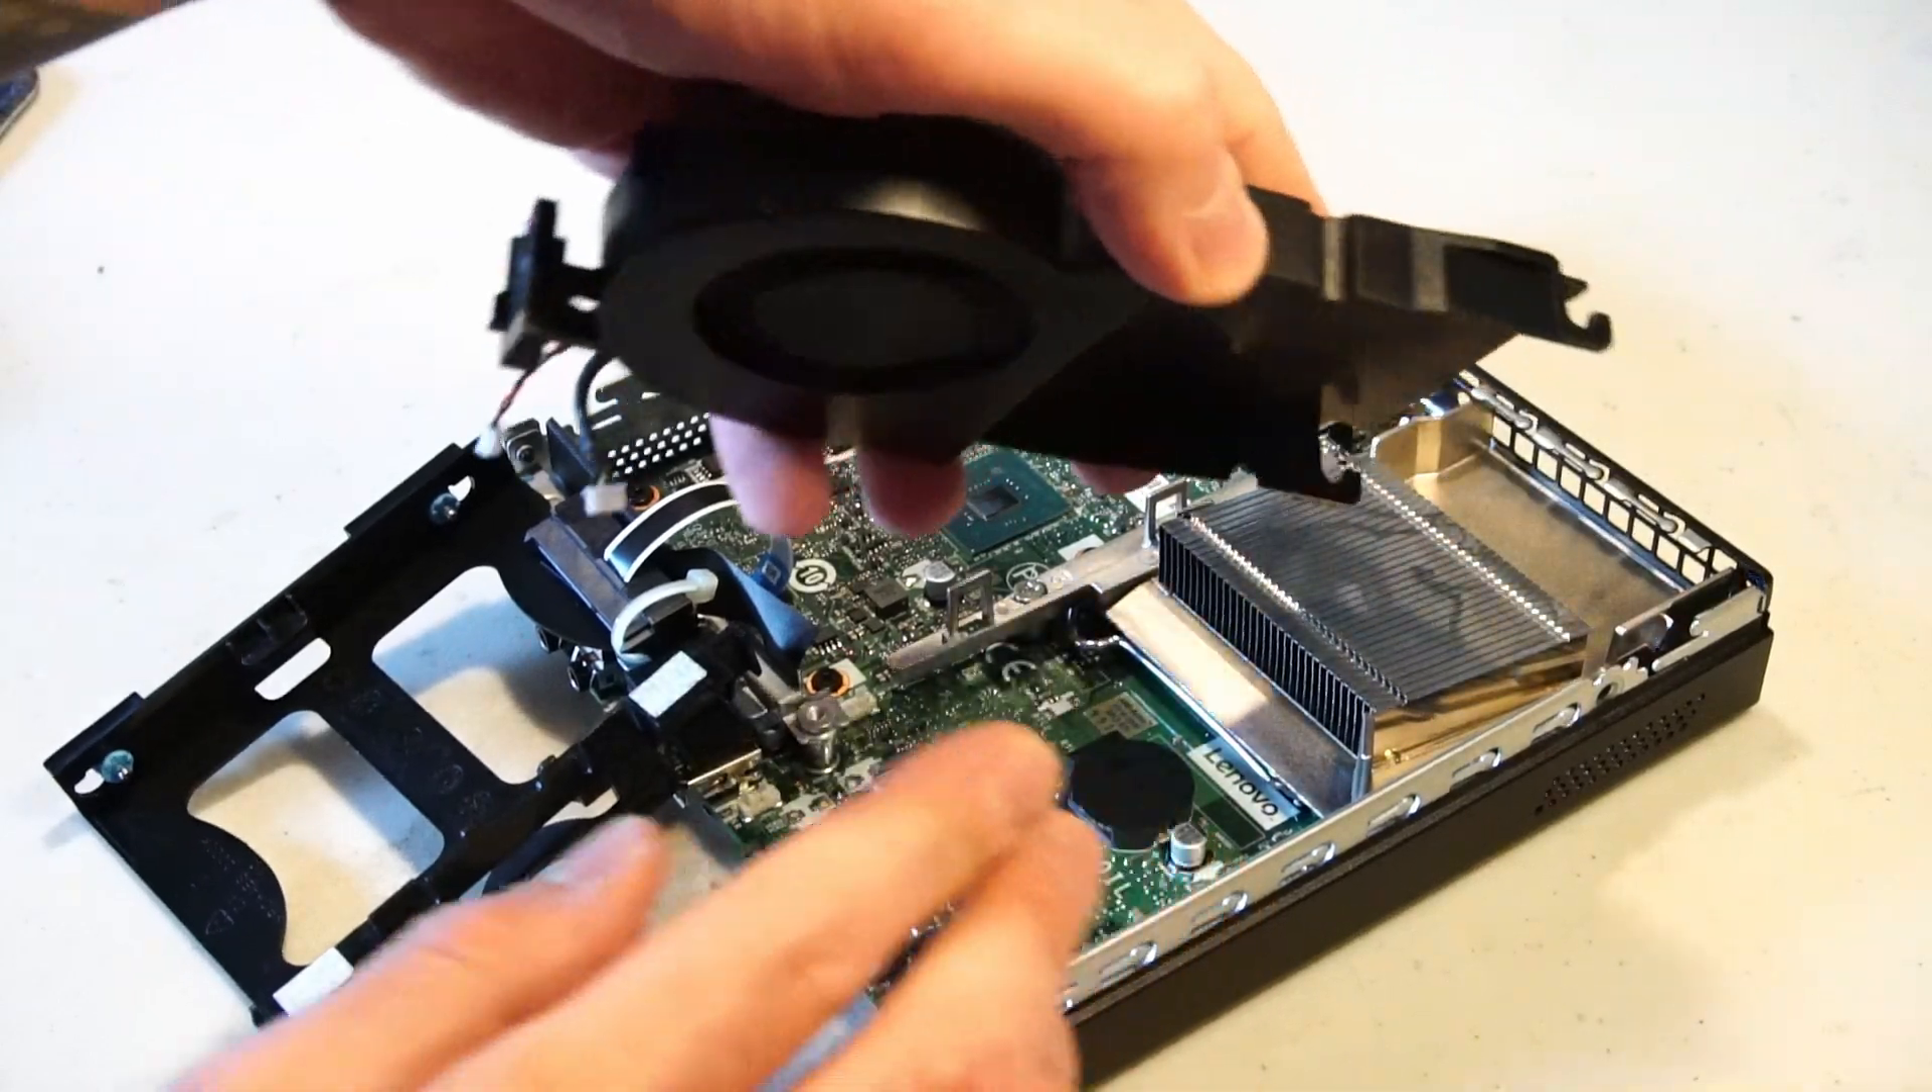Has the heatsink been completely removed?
No.